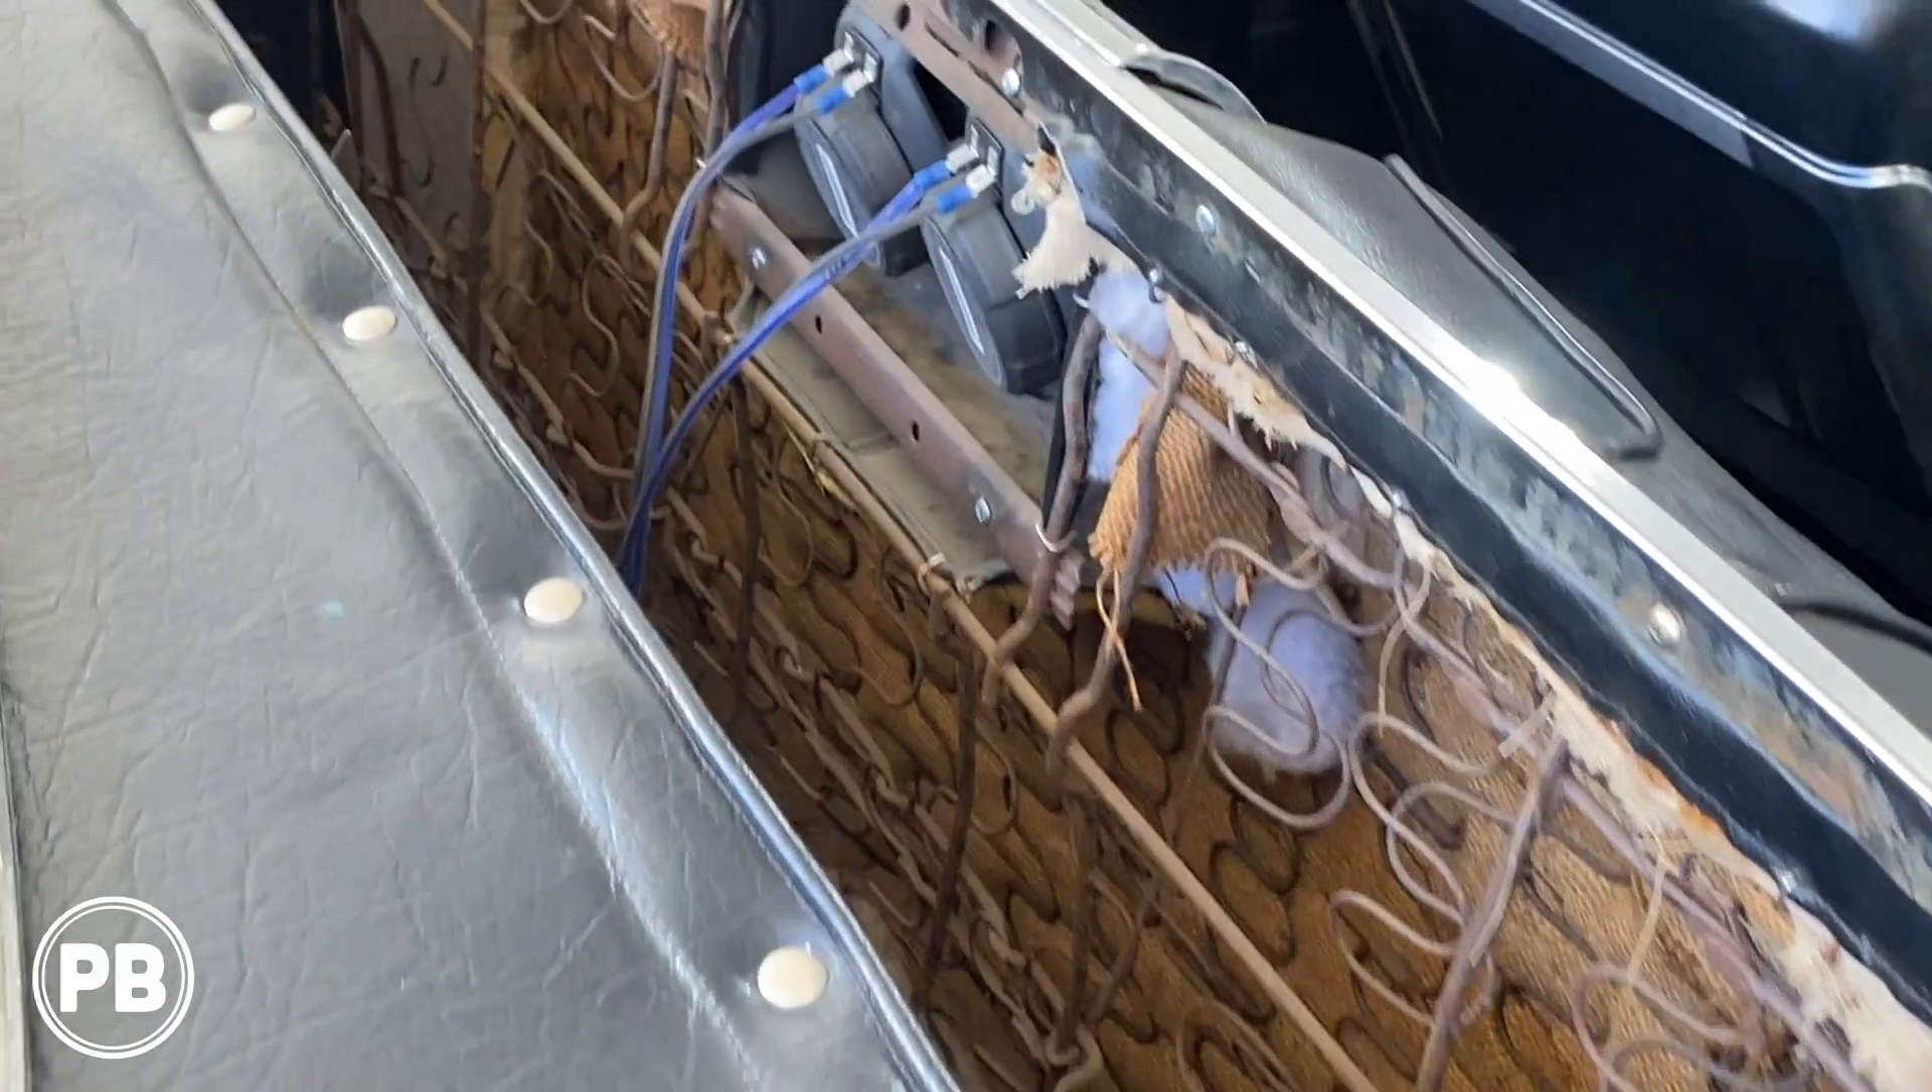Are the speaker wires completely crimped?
Yes.